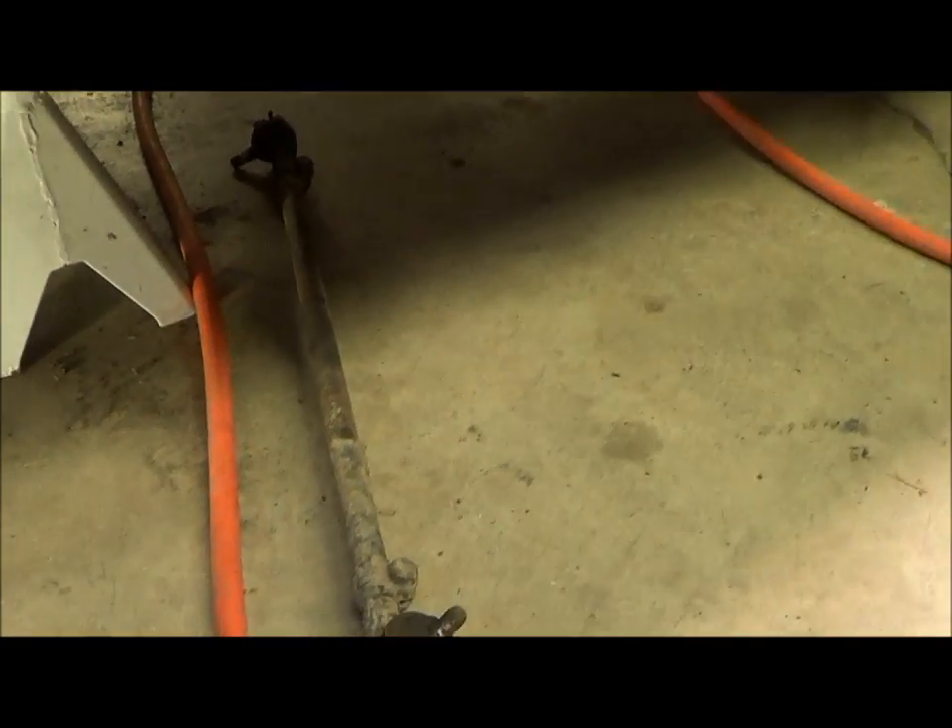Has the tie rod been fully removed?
Yes.